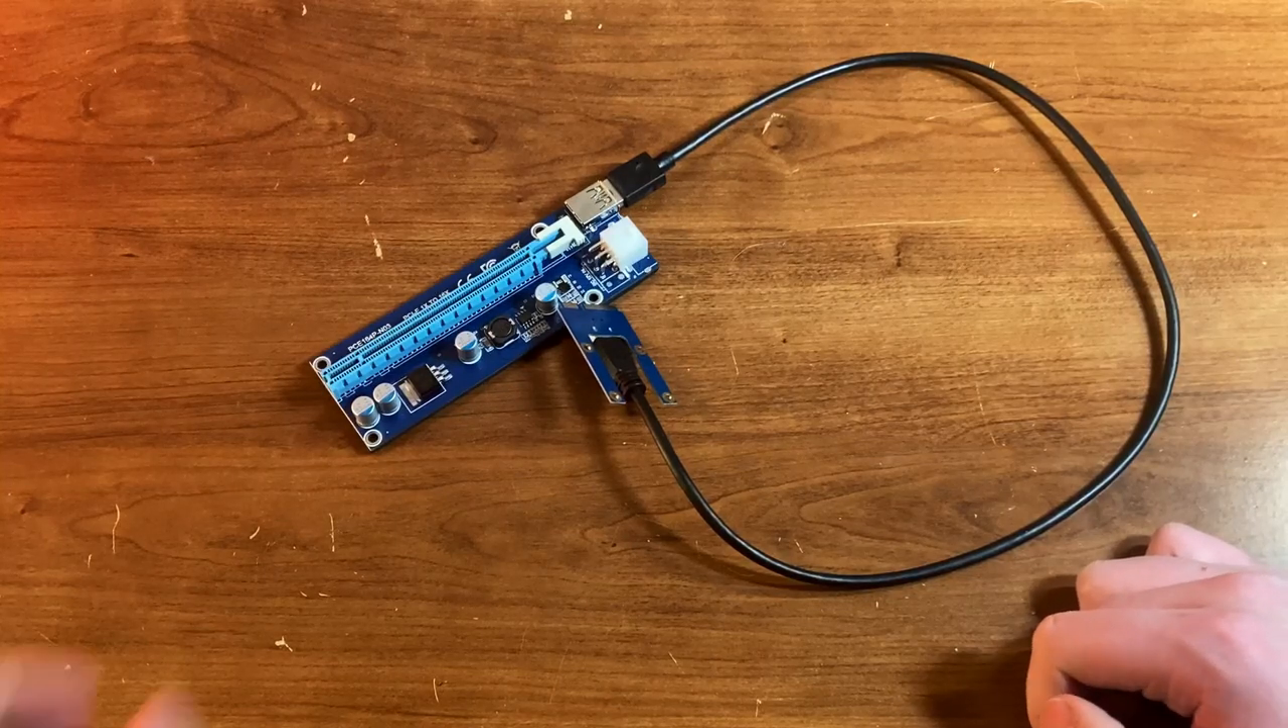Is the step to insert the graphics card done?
No.